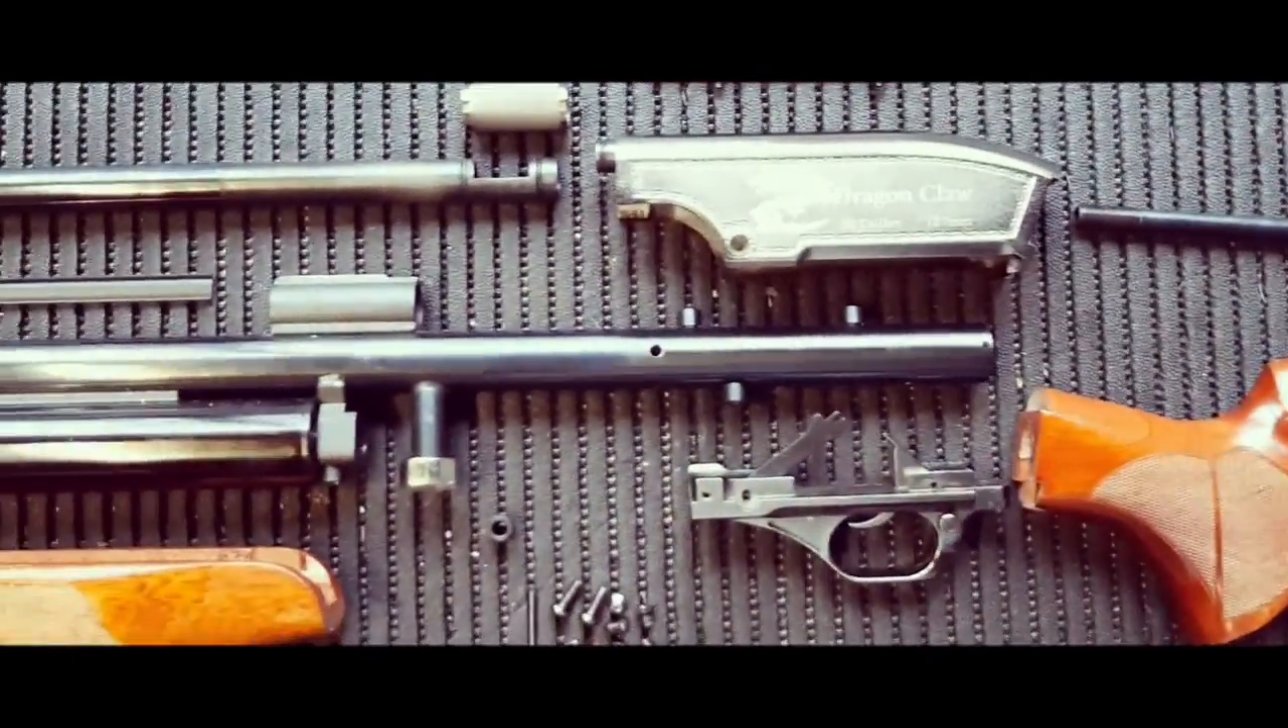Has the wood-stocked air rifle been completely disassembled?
Yes.